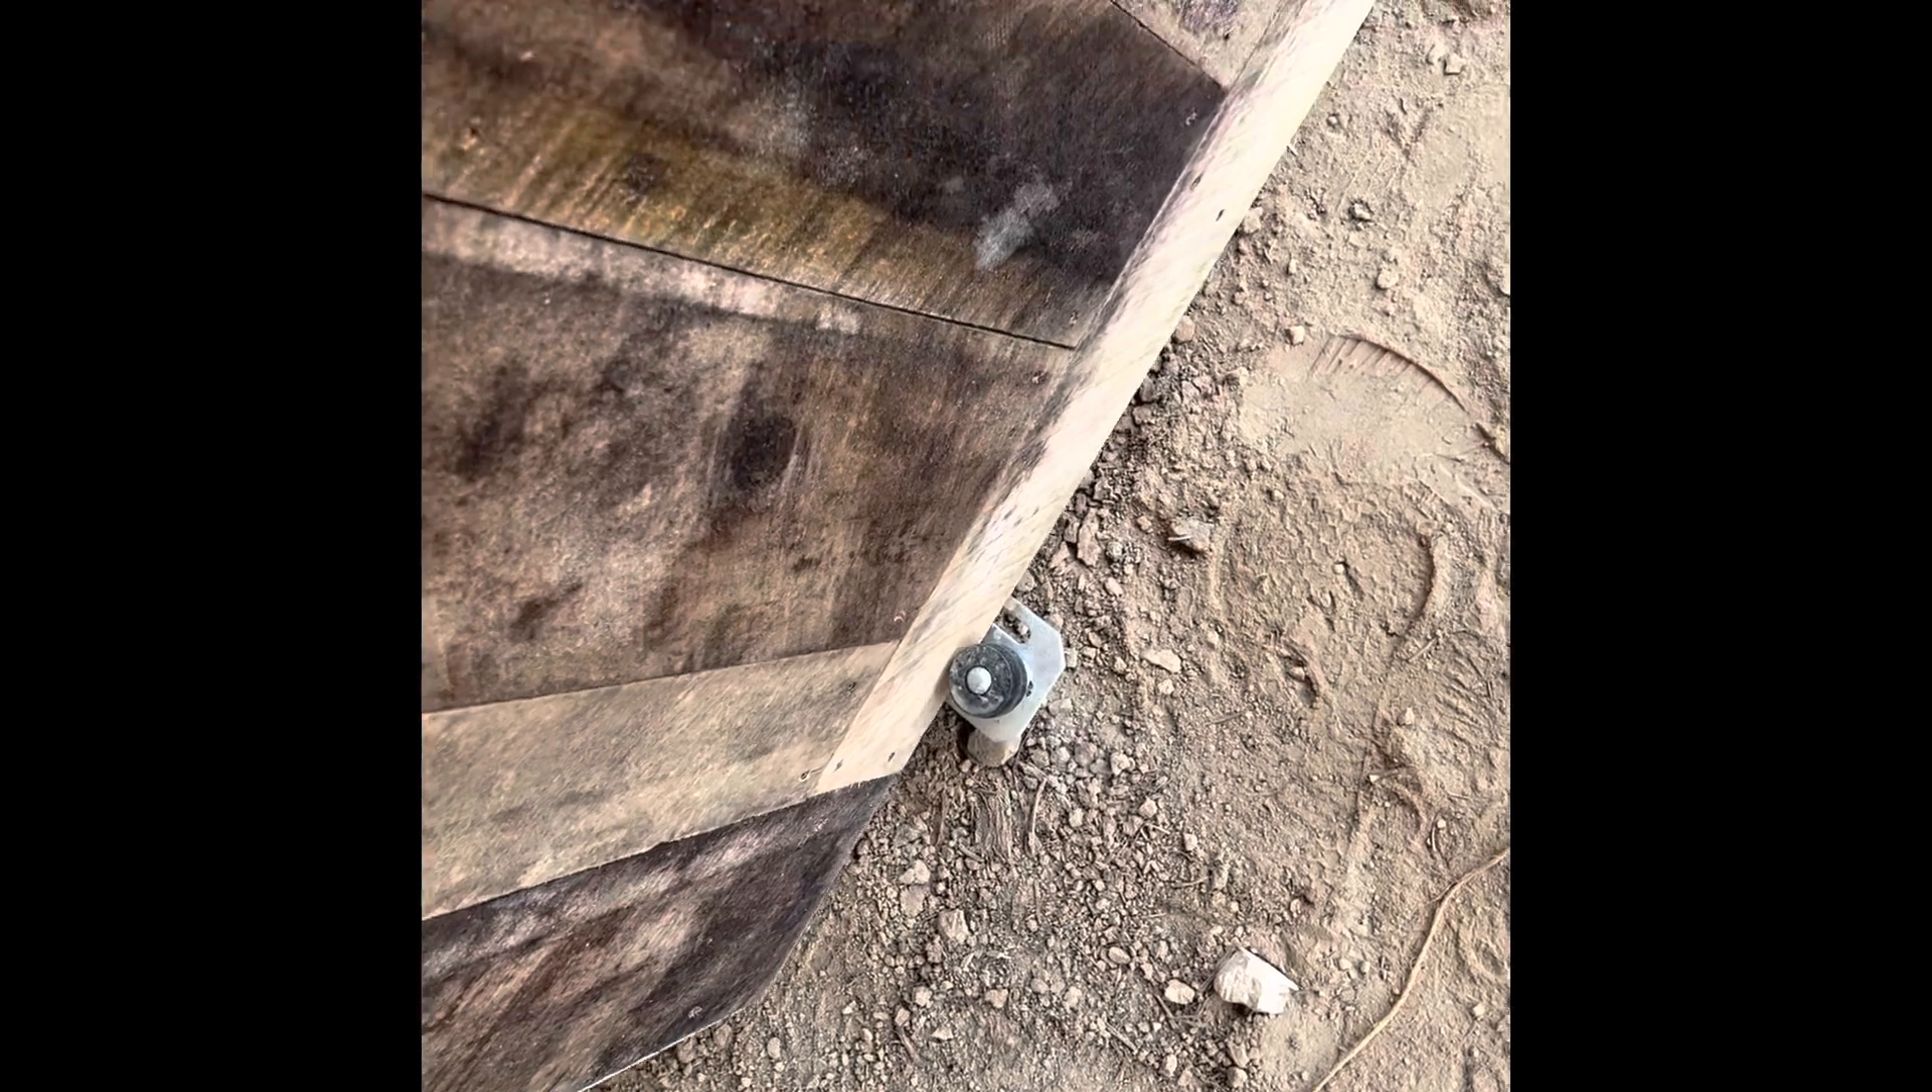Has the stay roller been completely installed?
Yes.